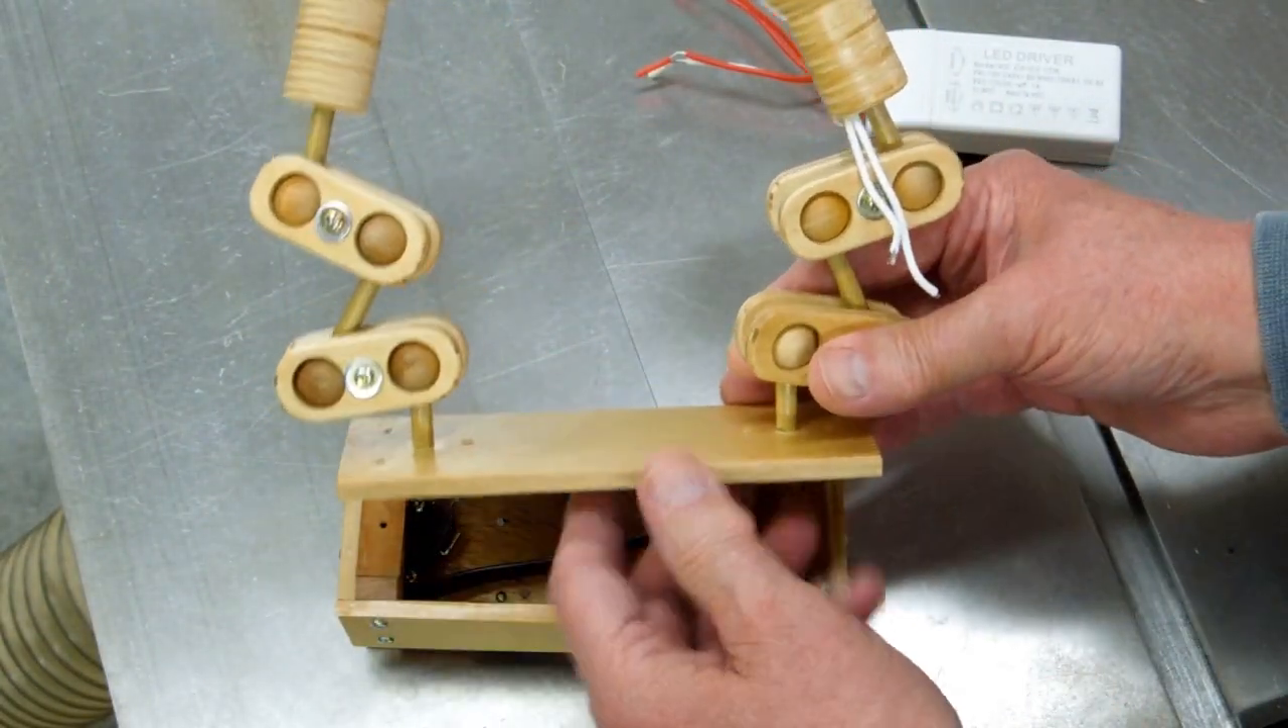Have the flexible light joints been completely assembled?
Yes.